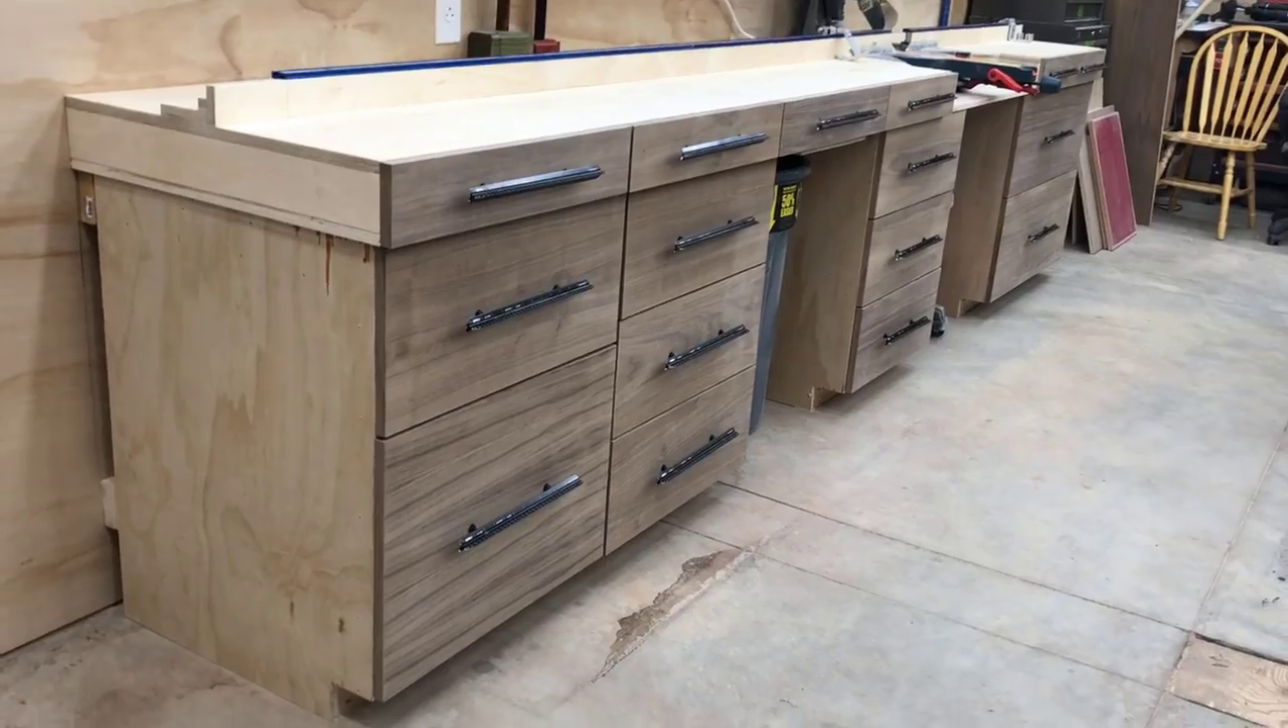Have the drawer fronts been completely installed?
Yes.